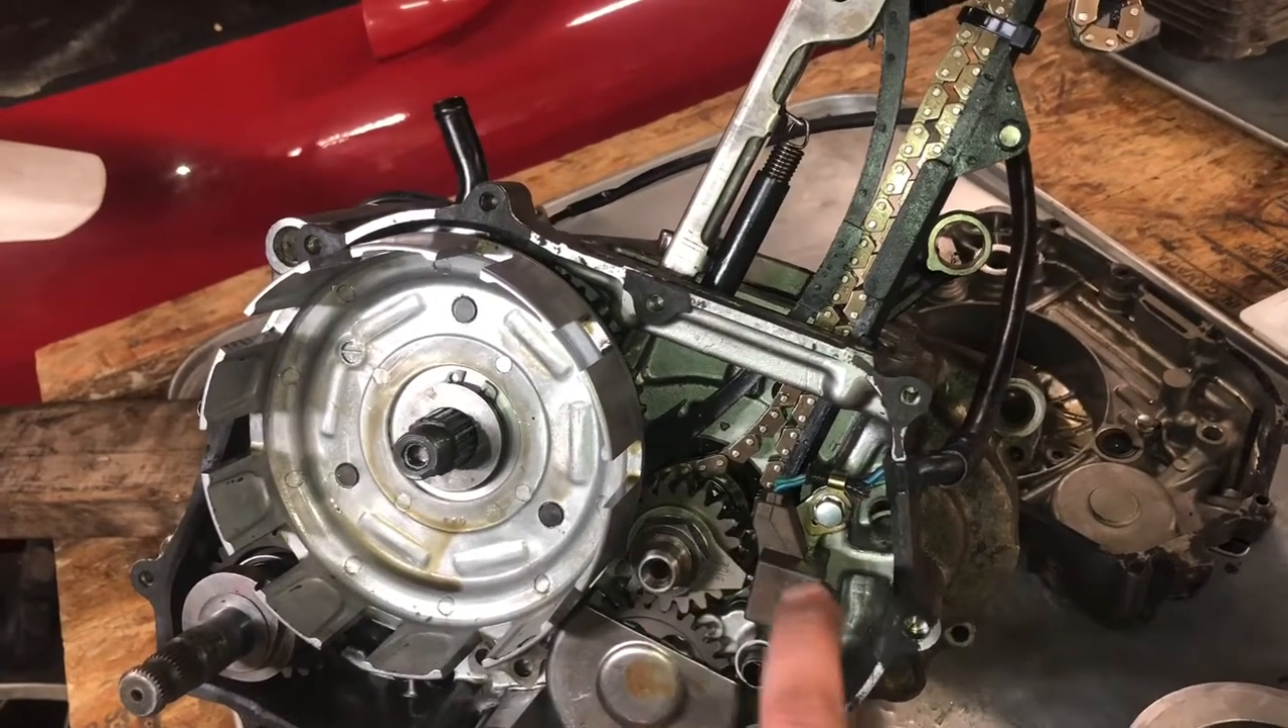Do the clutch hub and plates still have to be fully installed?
Yes.